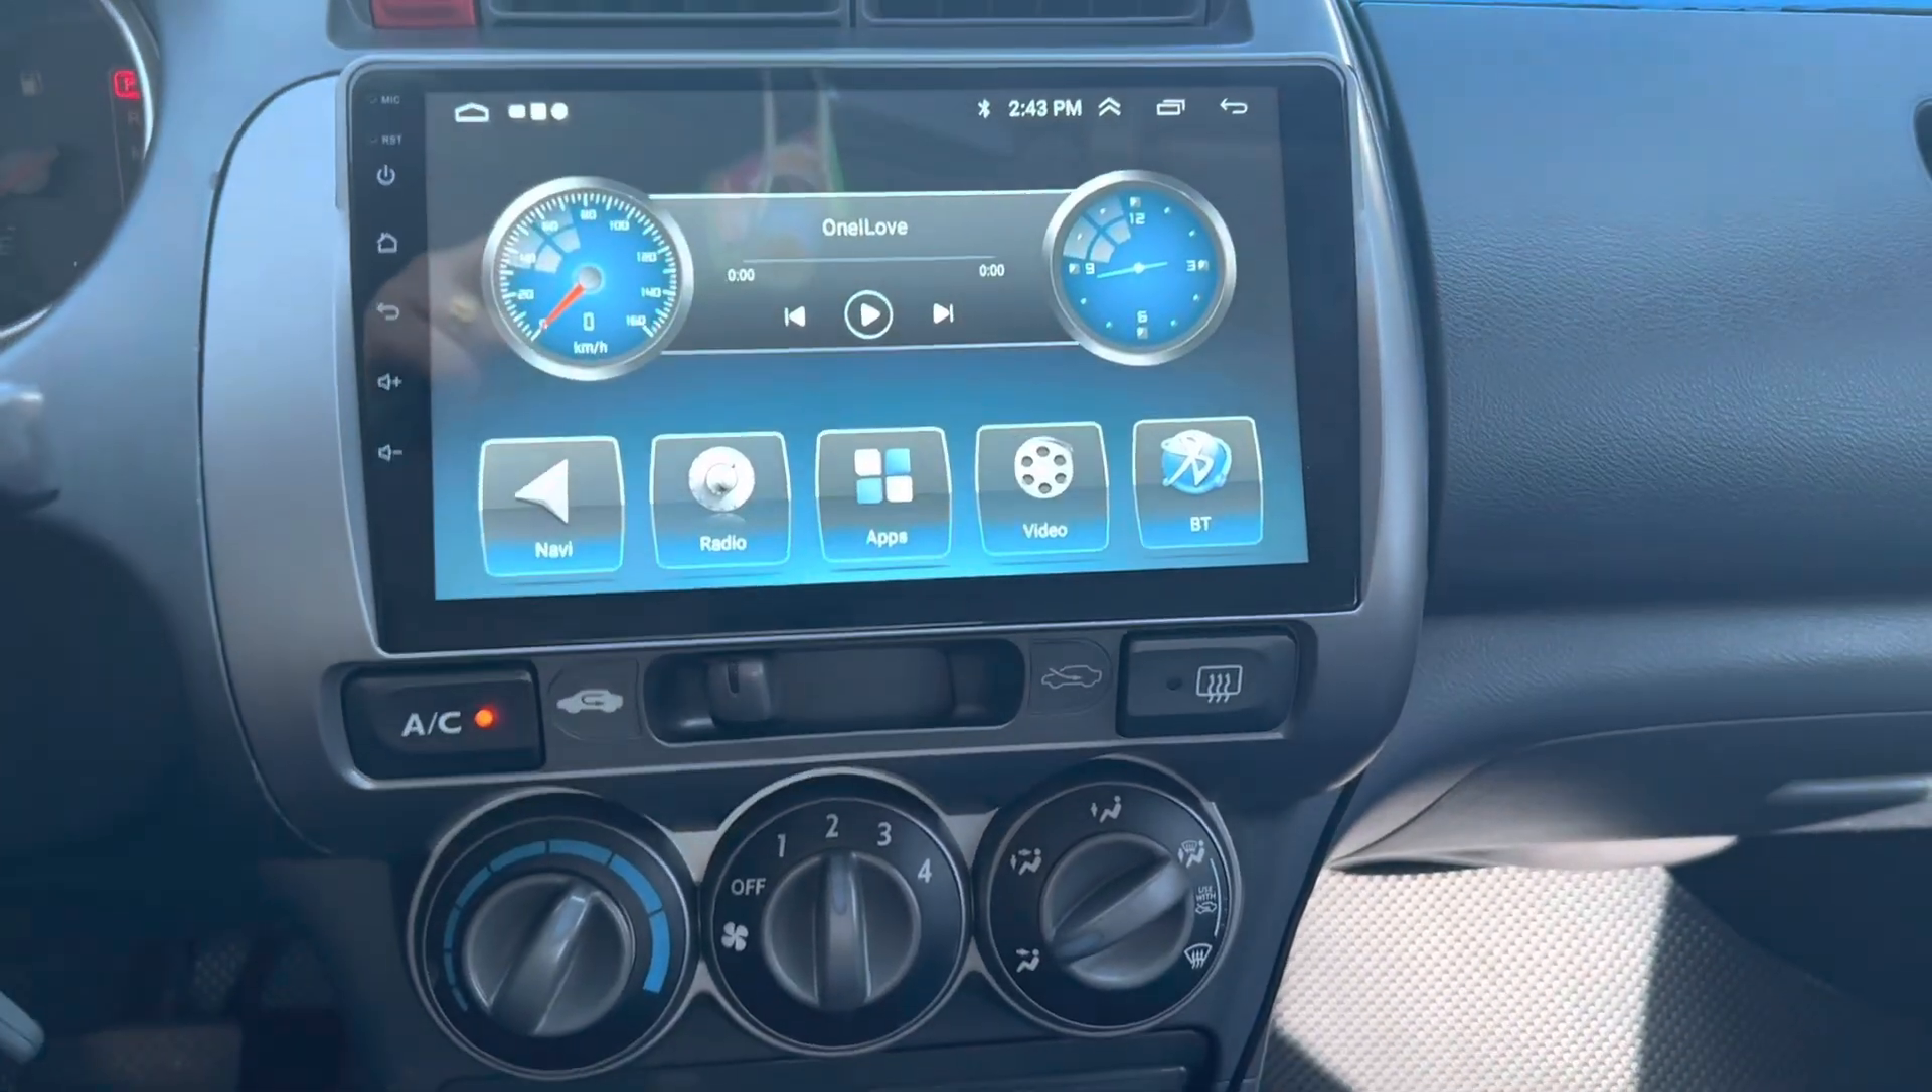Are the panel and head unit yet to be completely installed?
No.